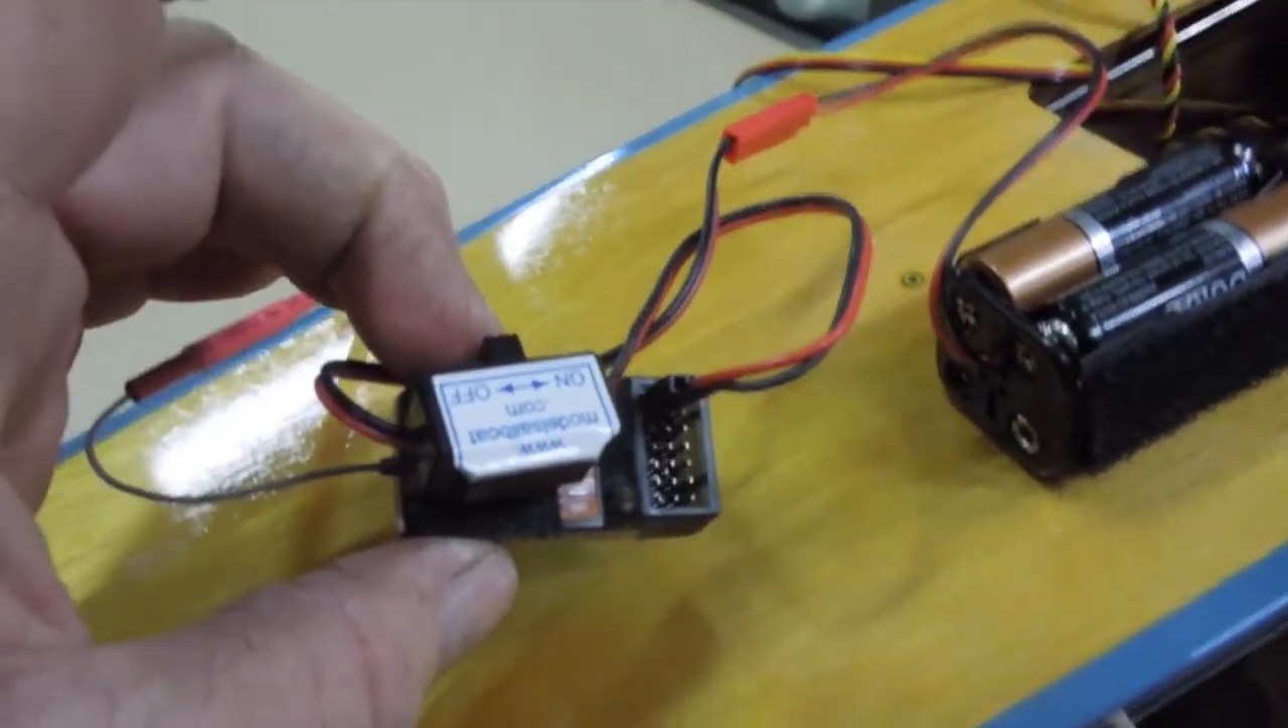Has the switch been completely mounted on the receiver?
Yes.